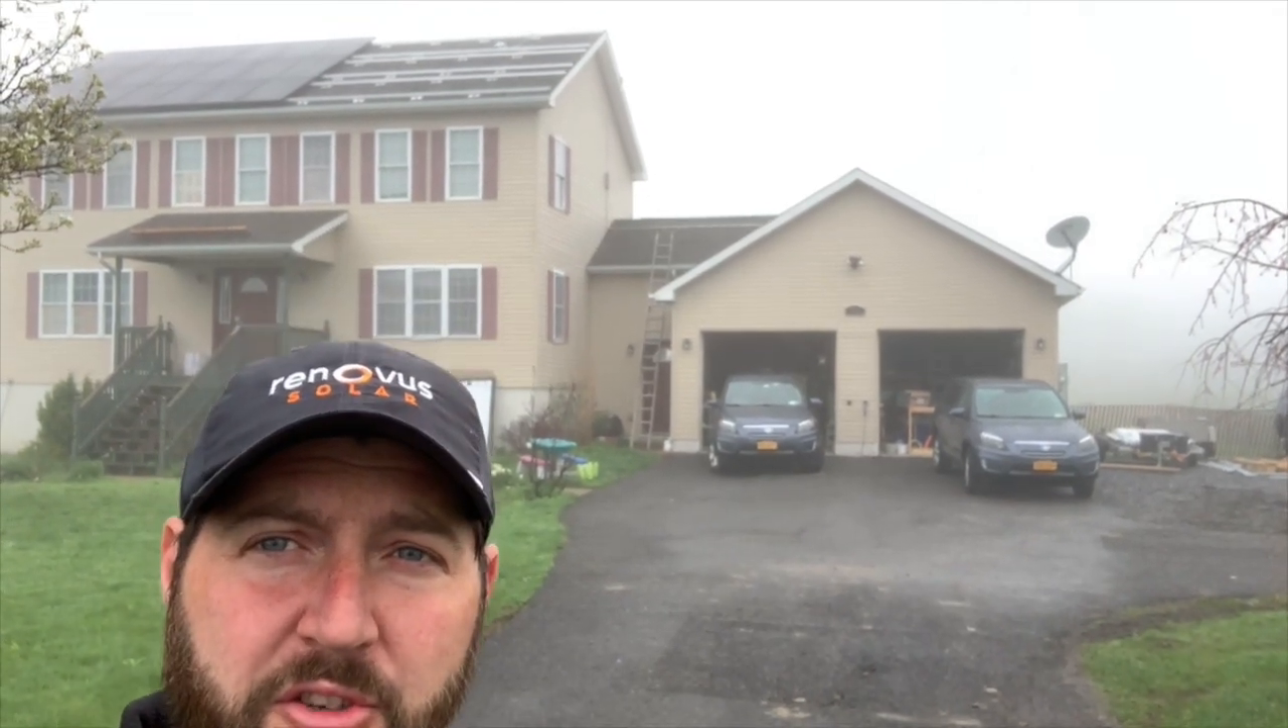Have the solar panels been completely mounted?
No.